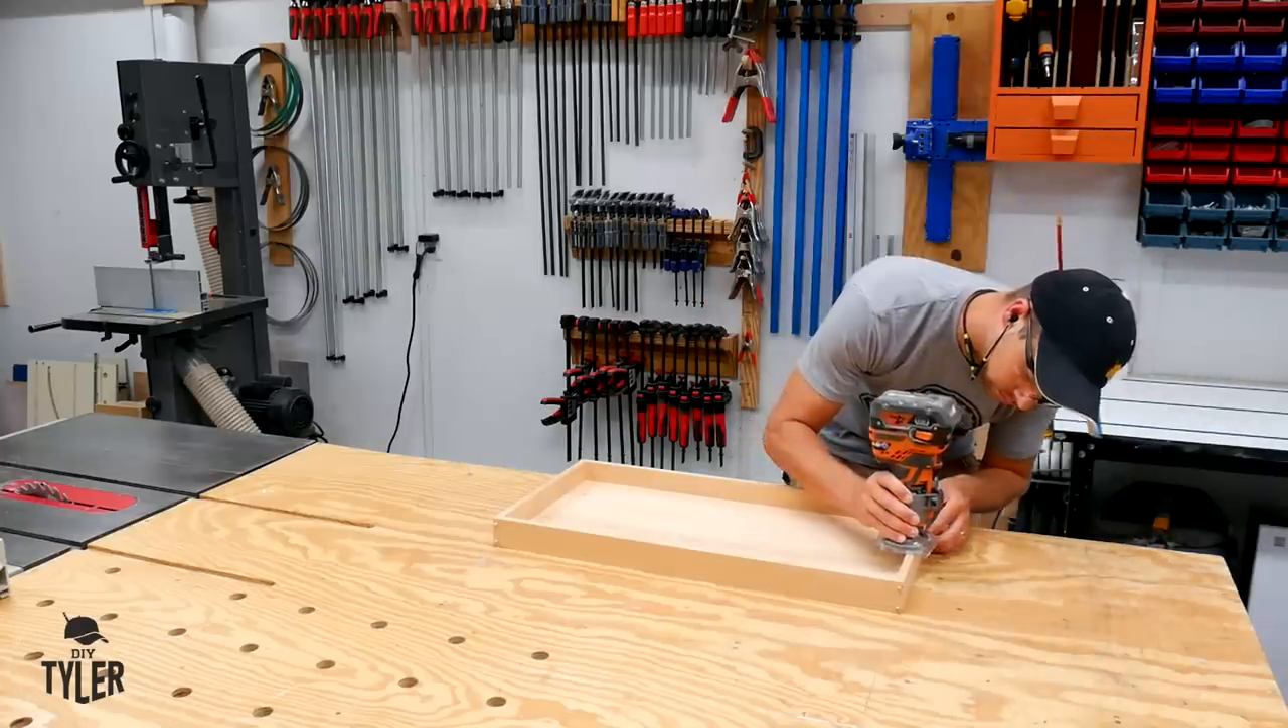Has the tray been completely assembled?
Yes.